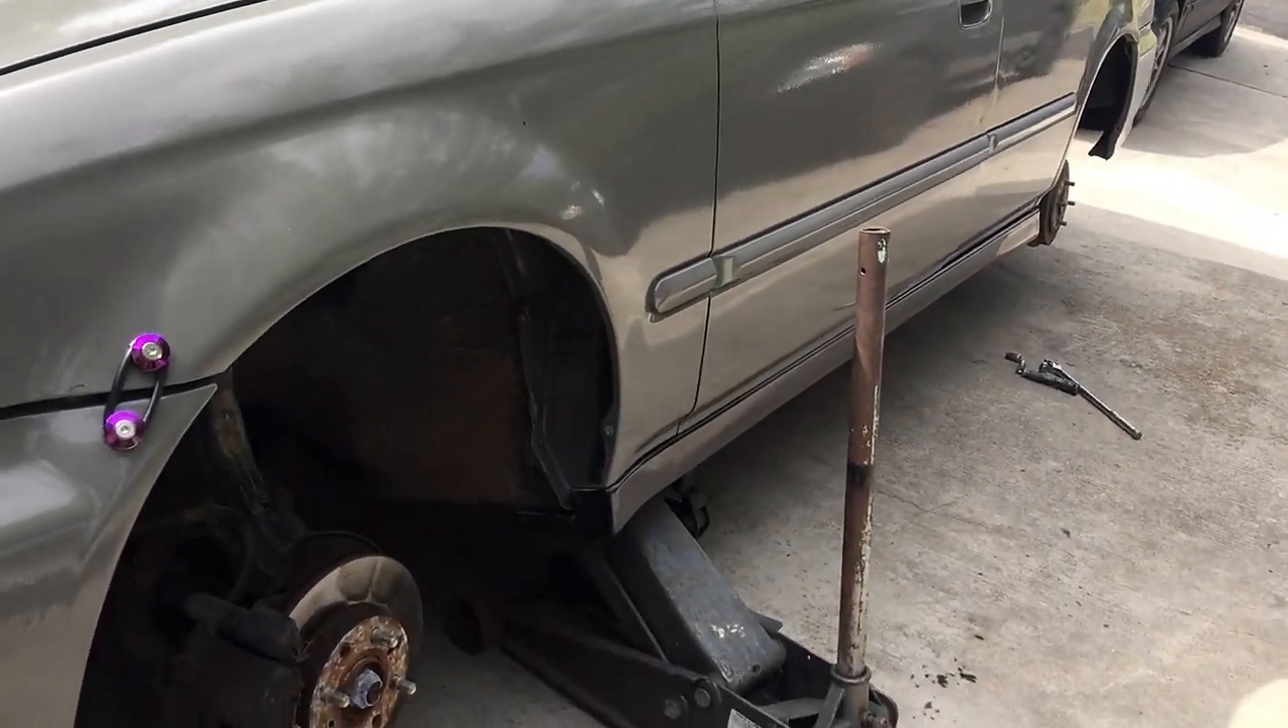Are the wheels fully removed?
Yes.